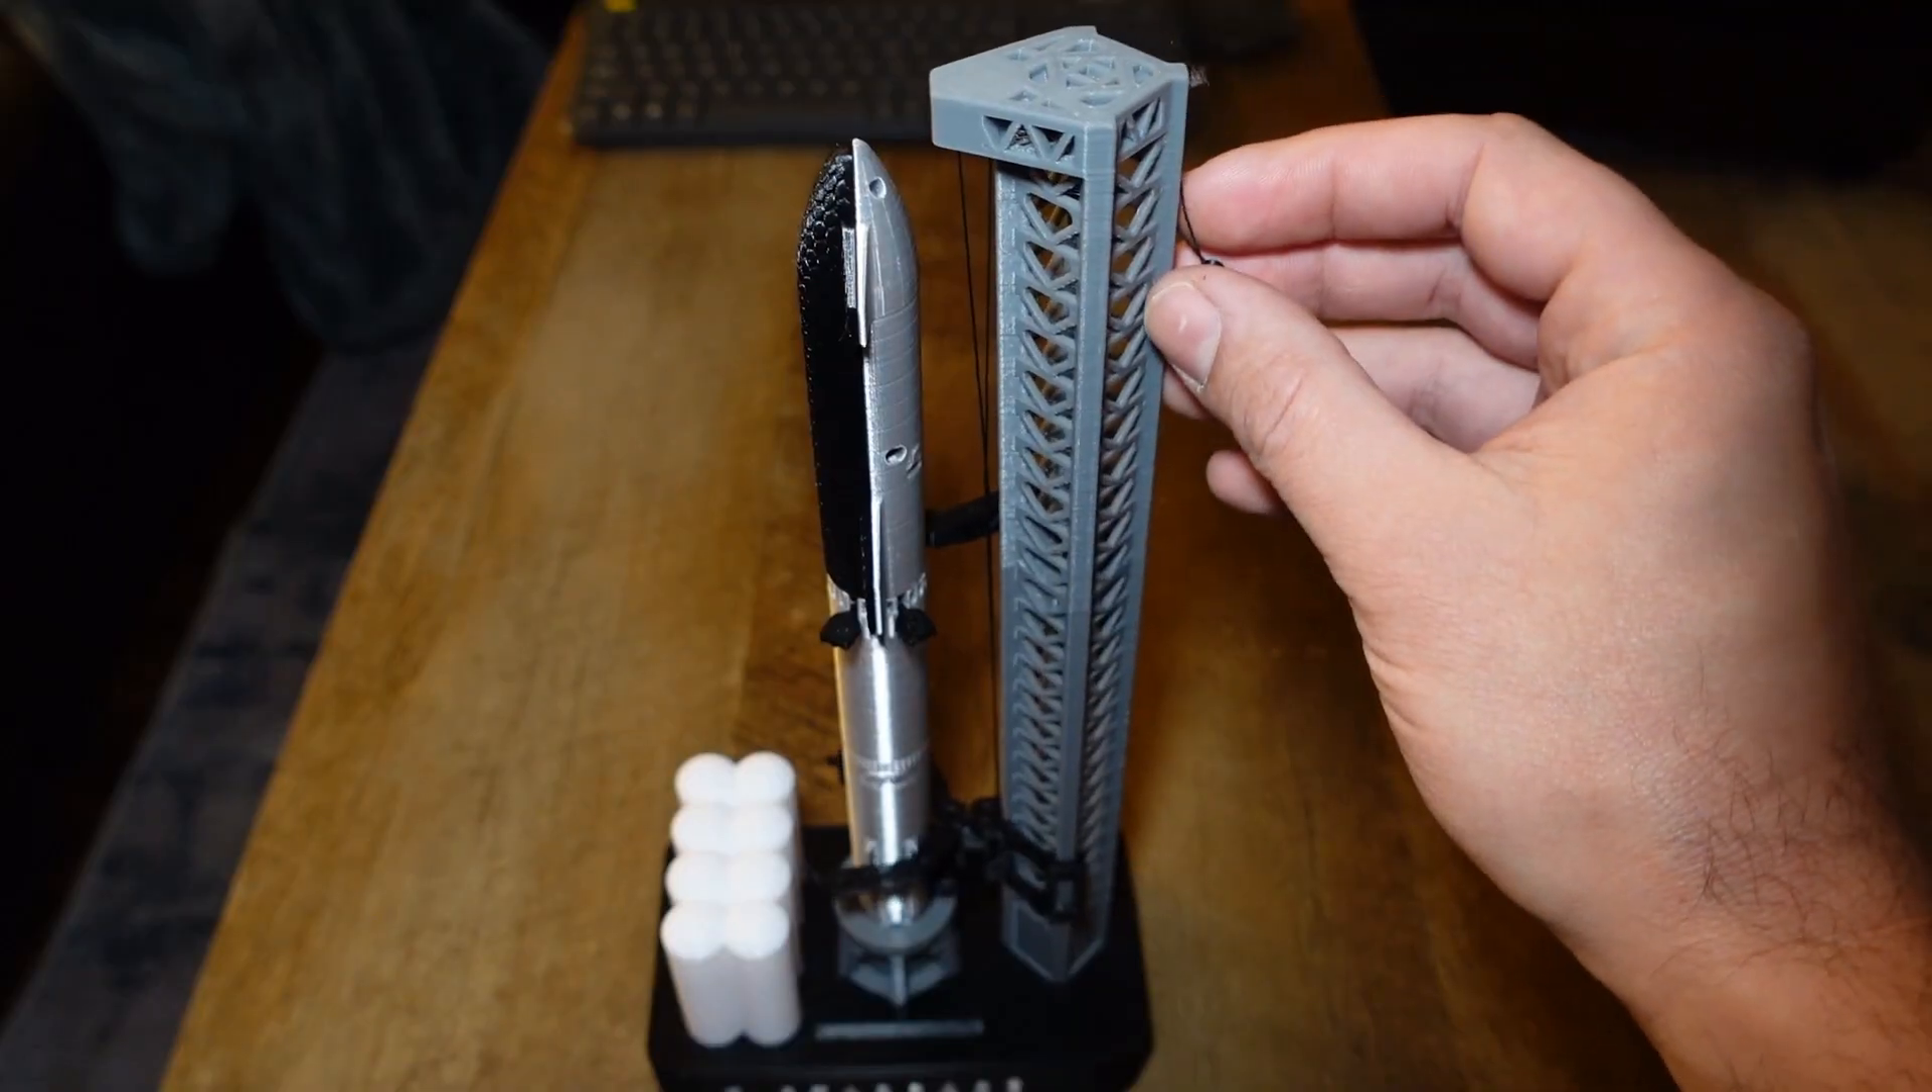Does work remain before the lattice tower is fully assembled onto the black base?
No.